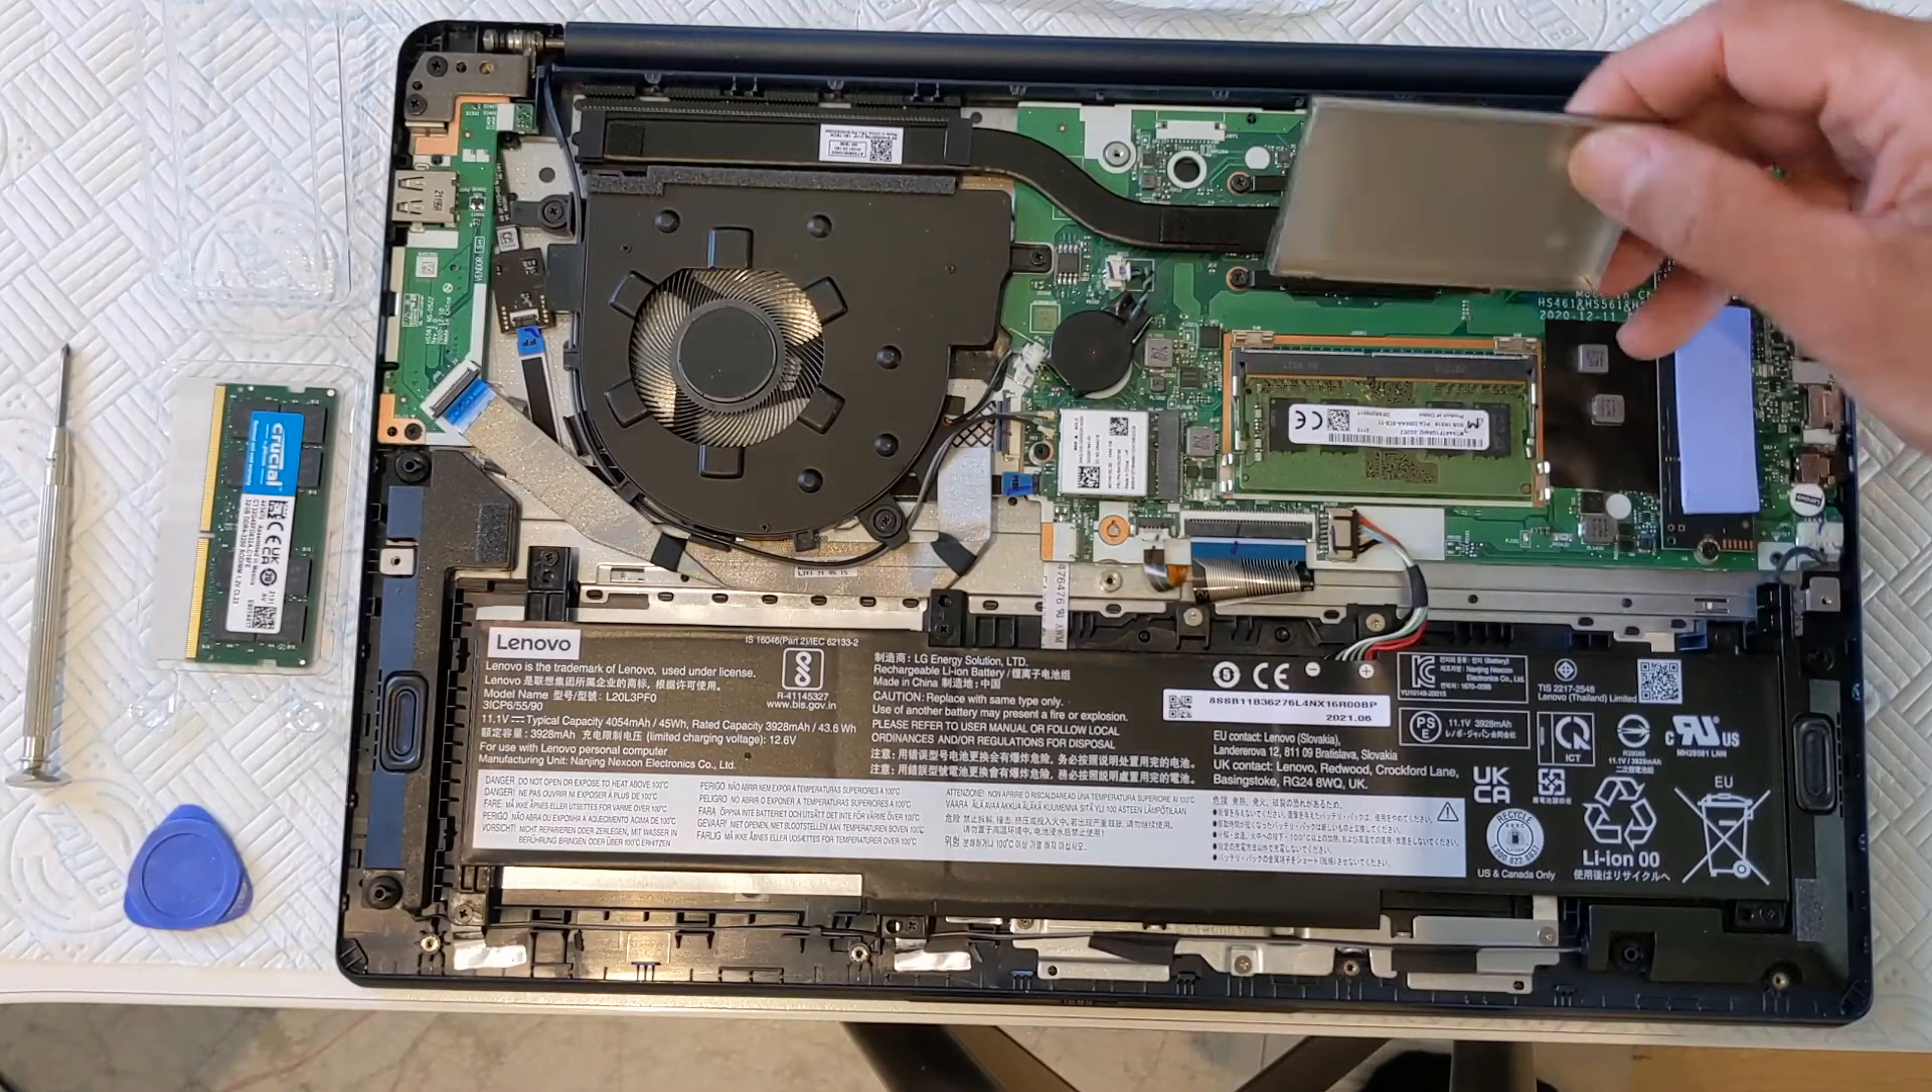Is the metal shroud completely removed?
Yes.